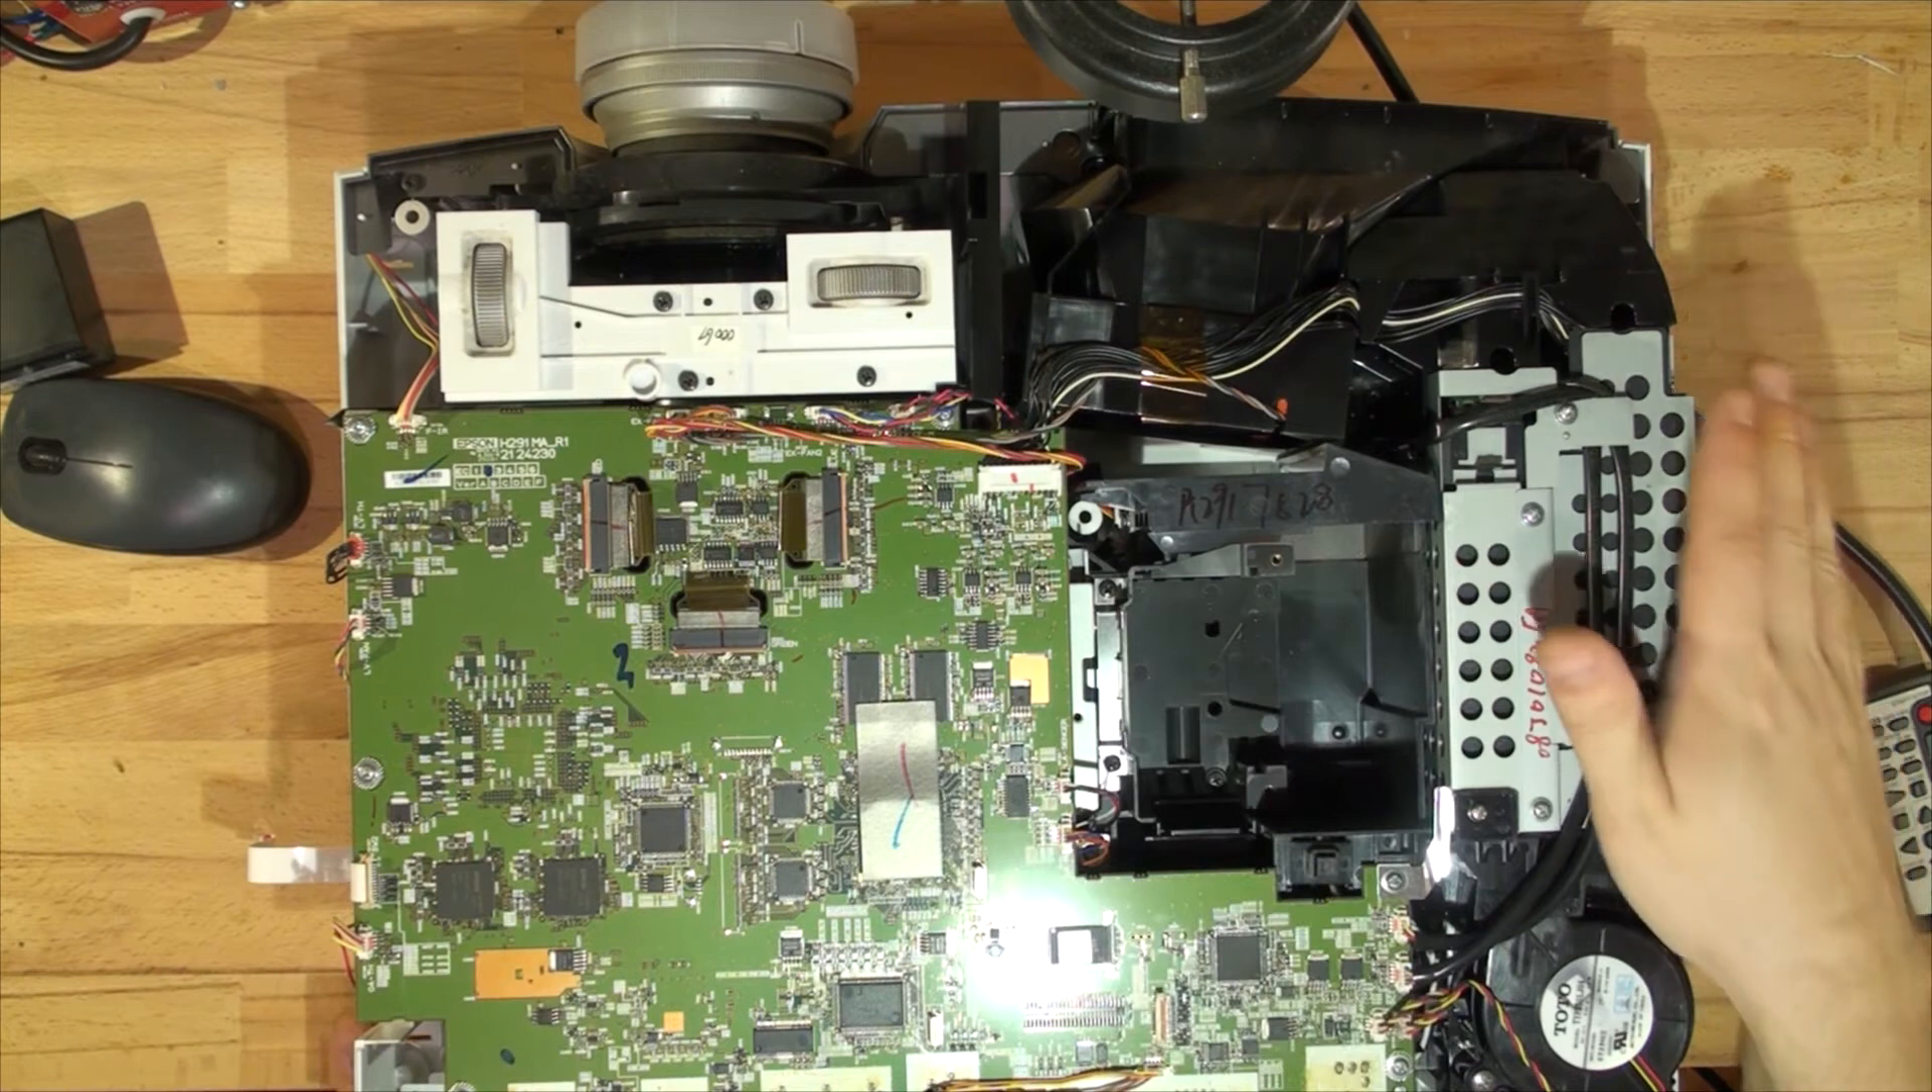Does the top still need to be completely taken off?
No.